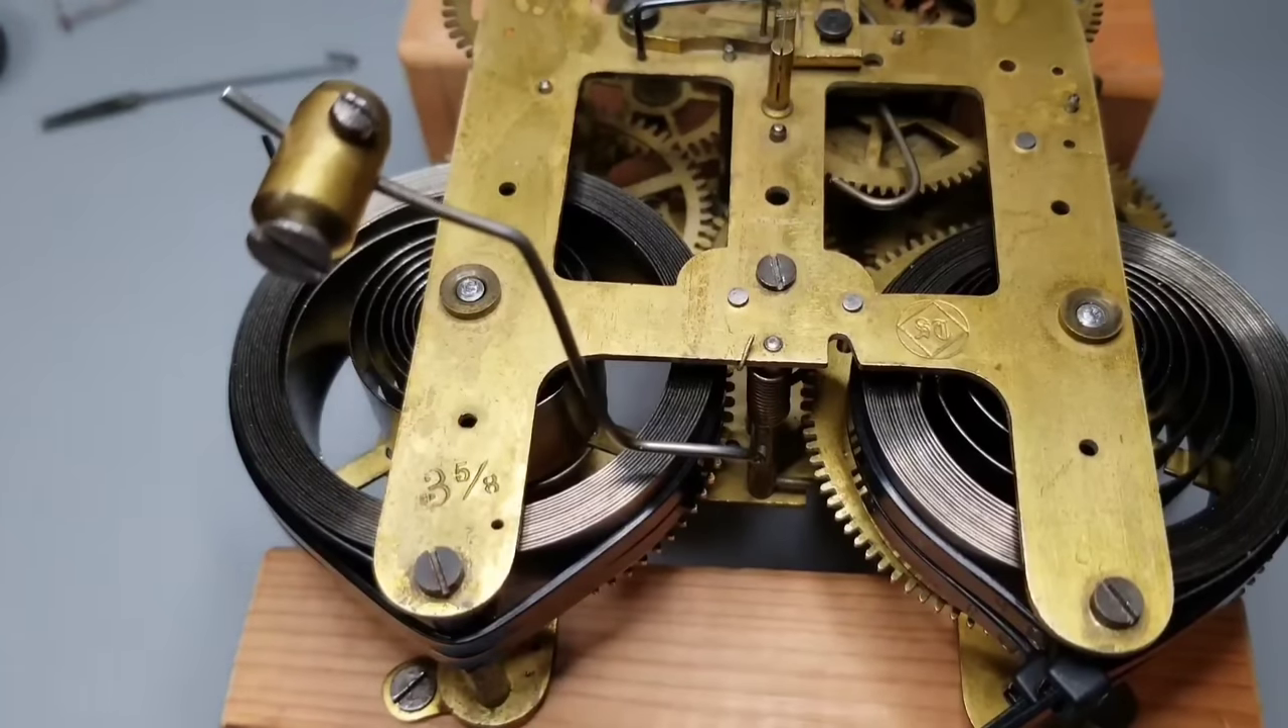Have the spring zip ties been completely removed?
No.